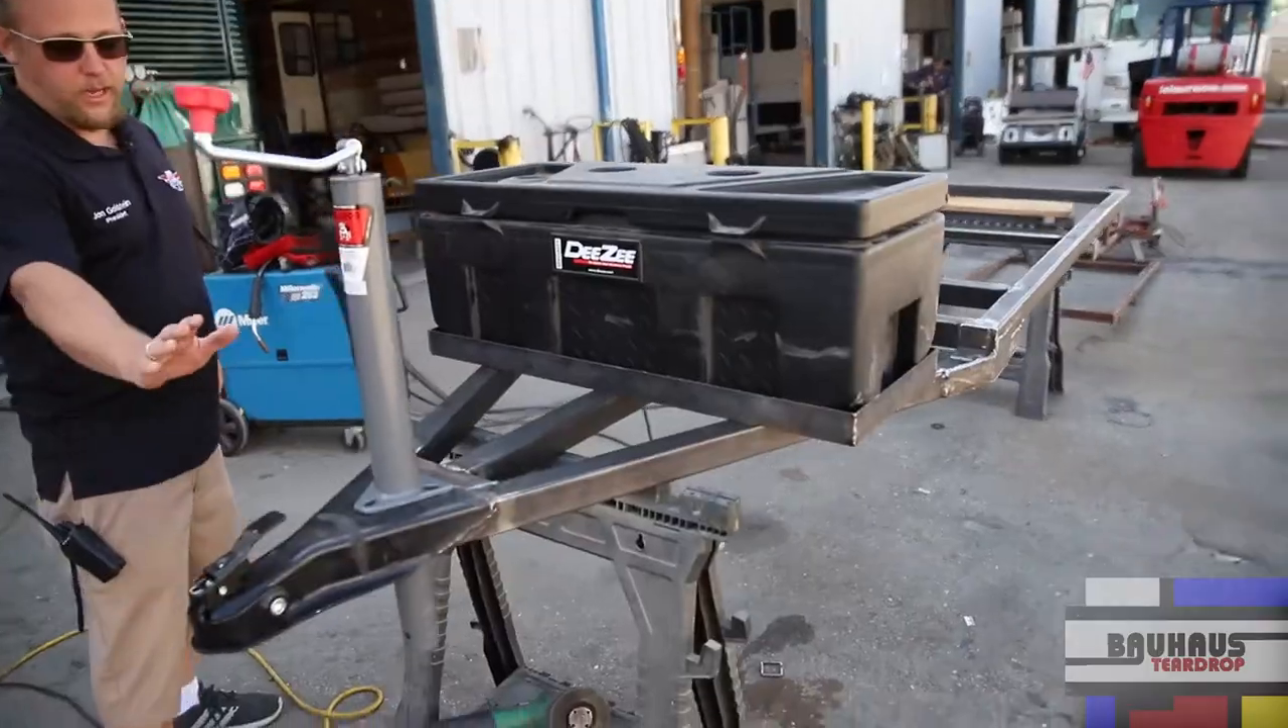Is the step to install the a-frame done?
Yes.